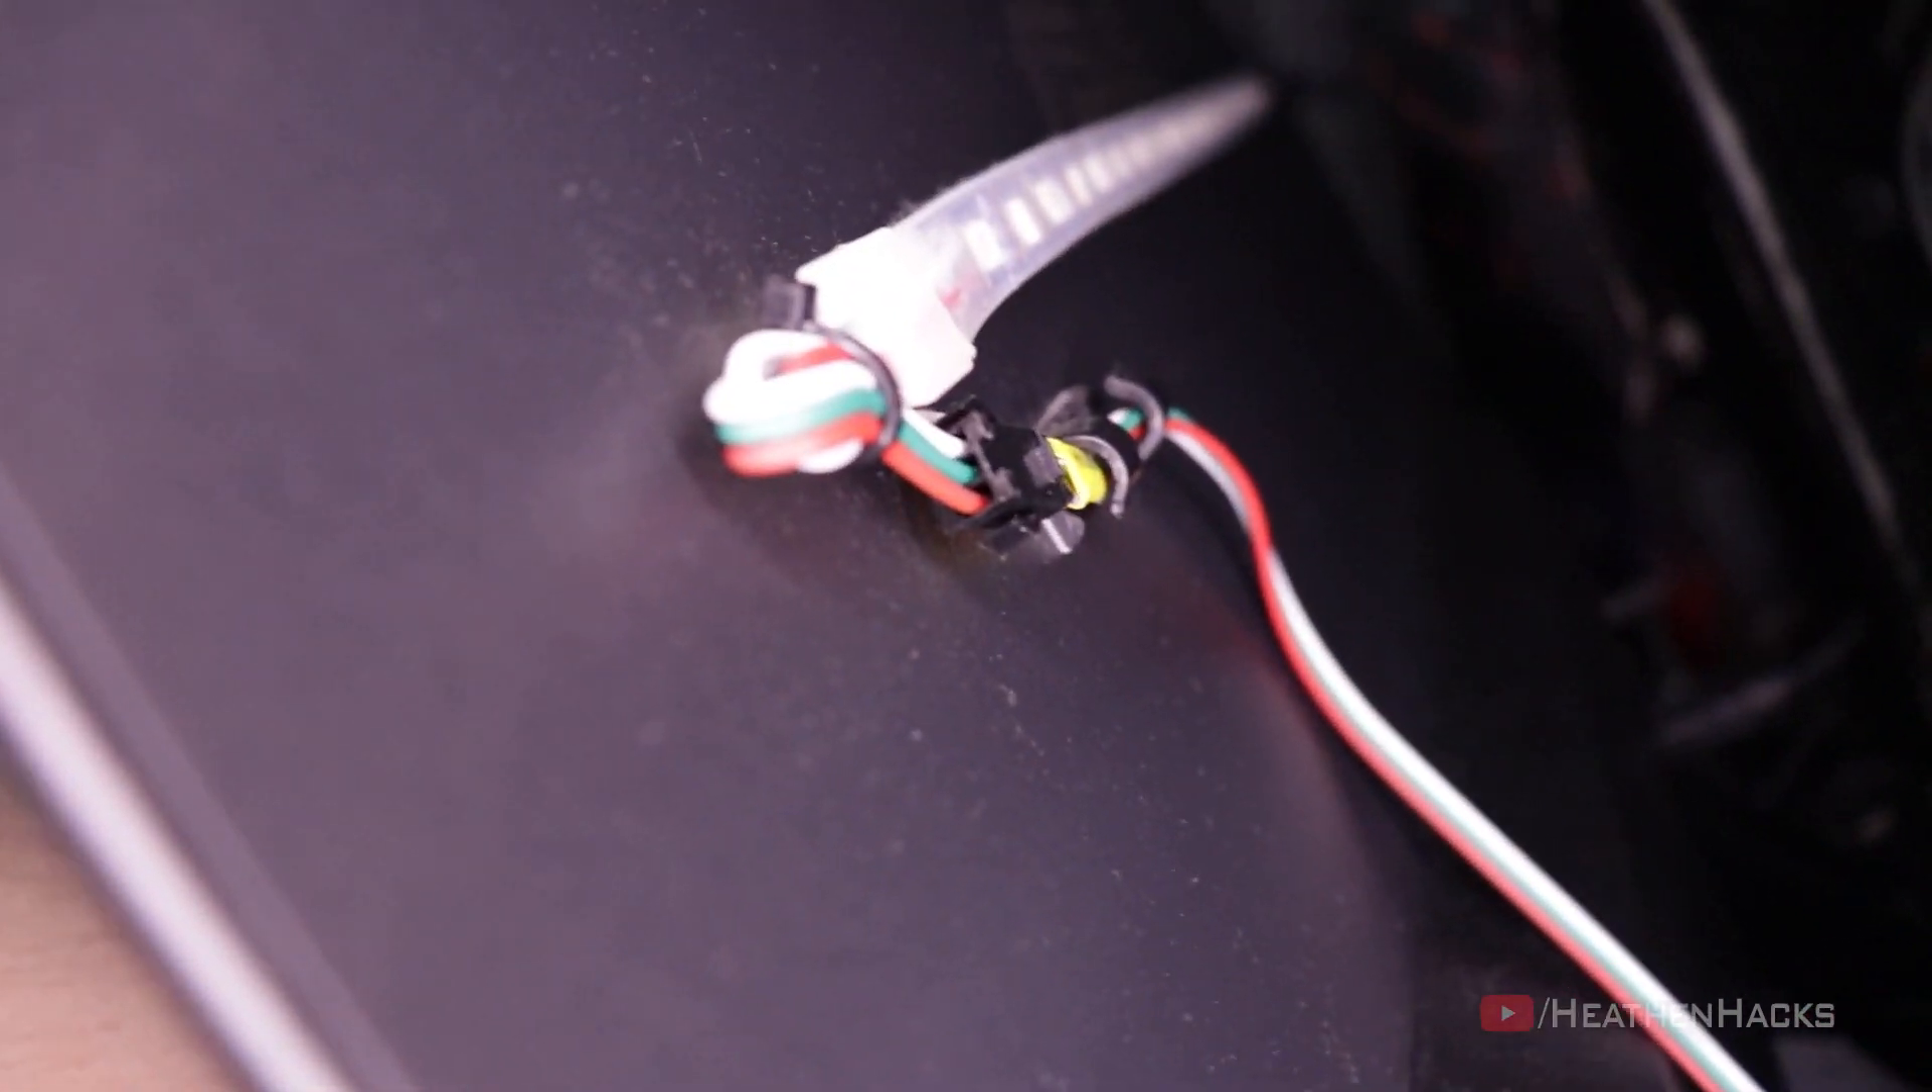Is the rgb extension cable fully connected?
Yes.